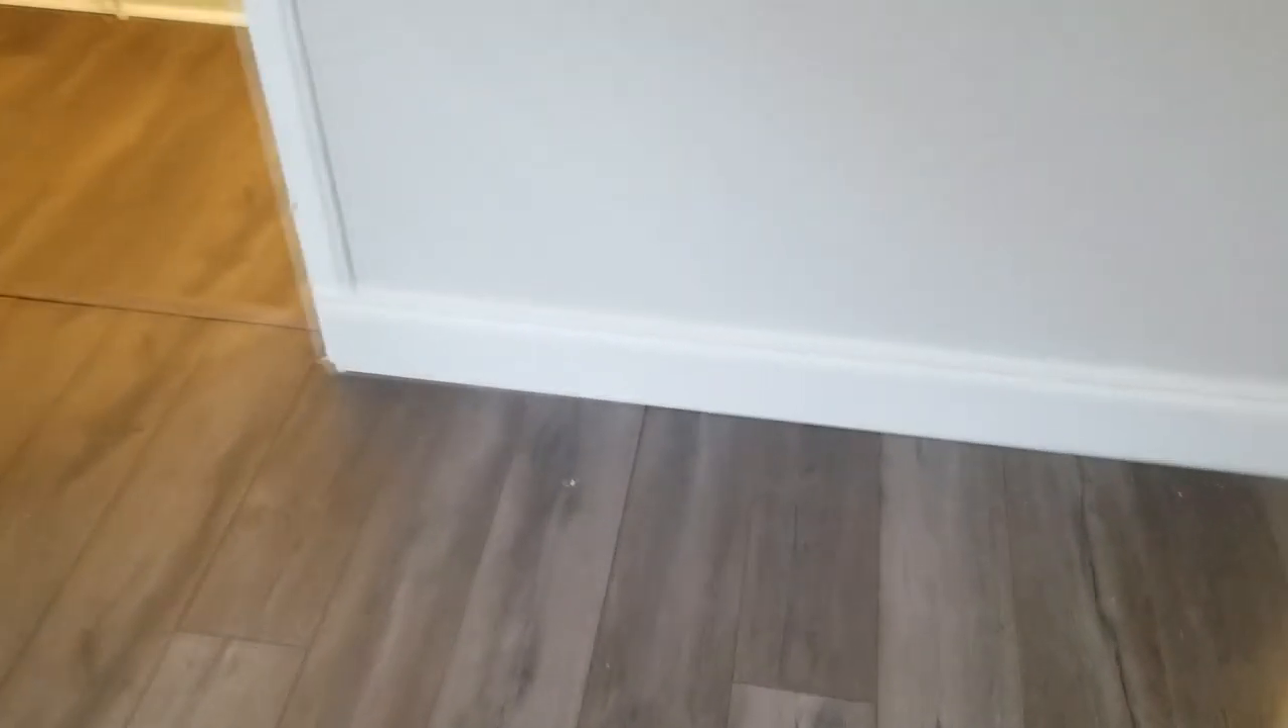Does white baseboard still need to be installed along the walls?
No.